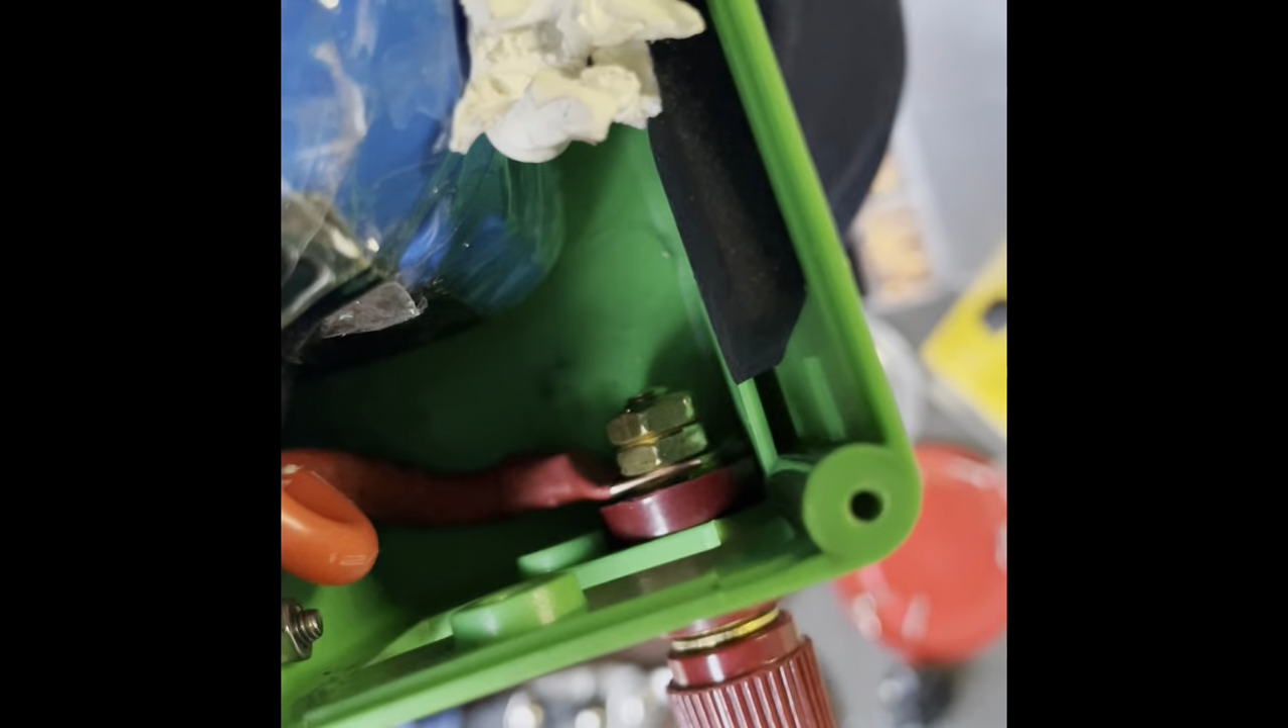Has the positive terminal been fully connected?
Yes.